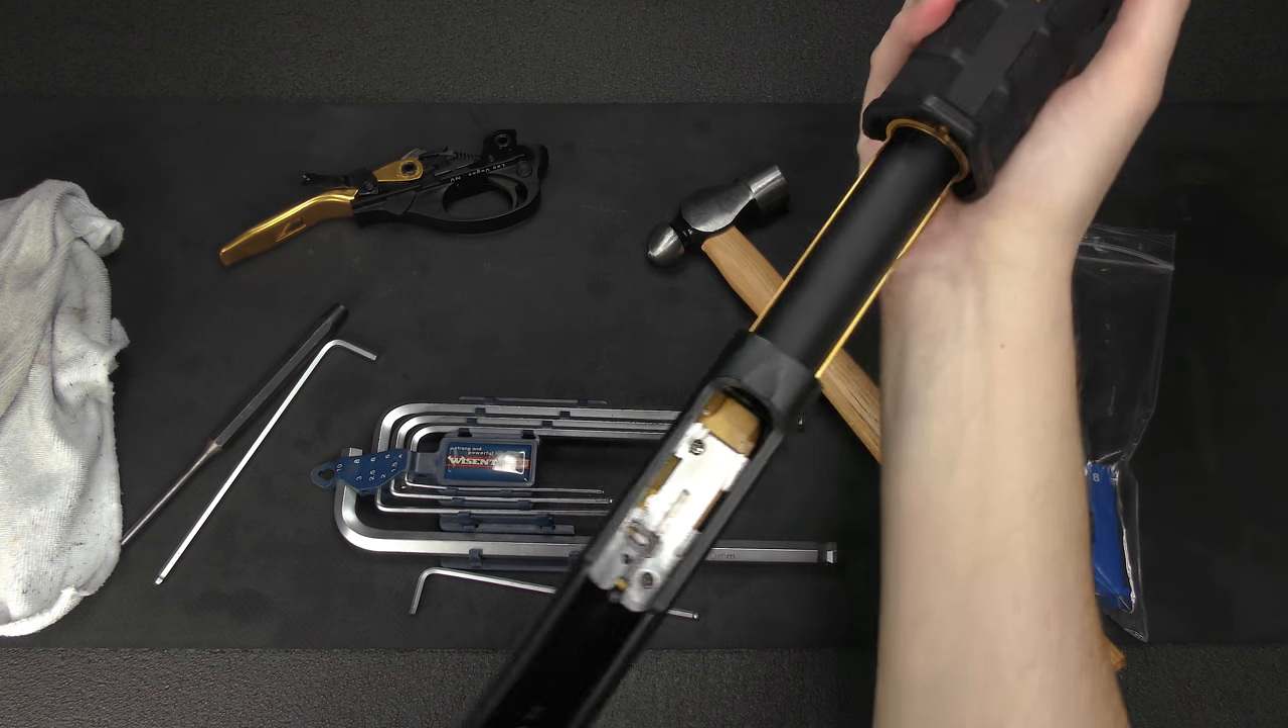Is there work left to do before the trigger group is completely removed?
No.